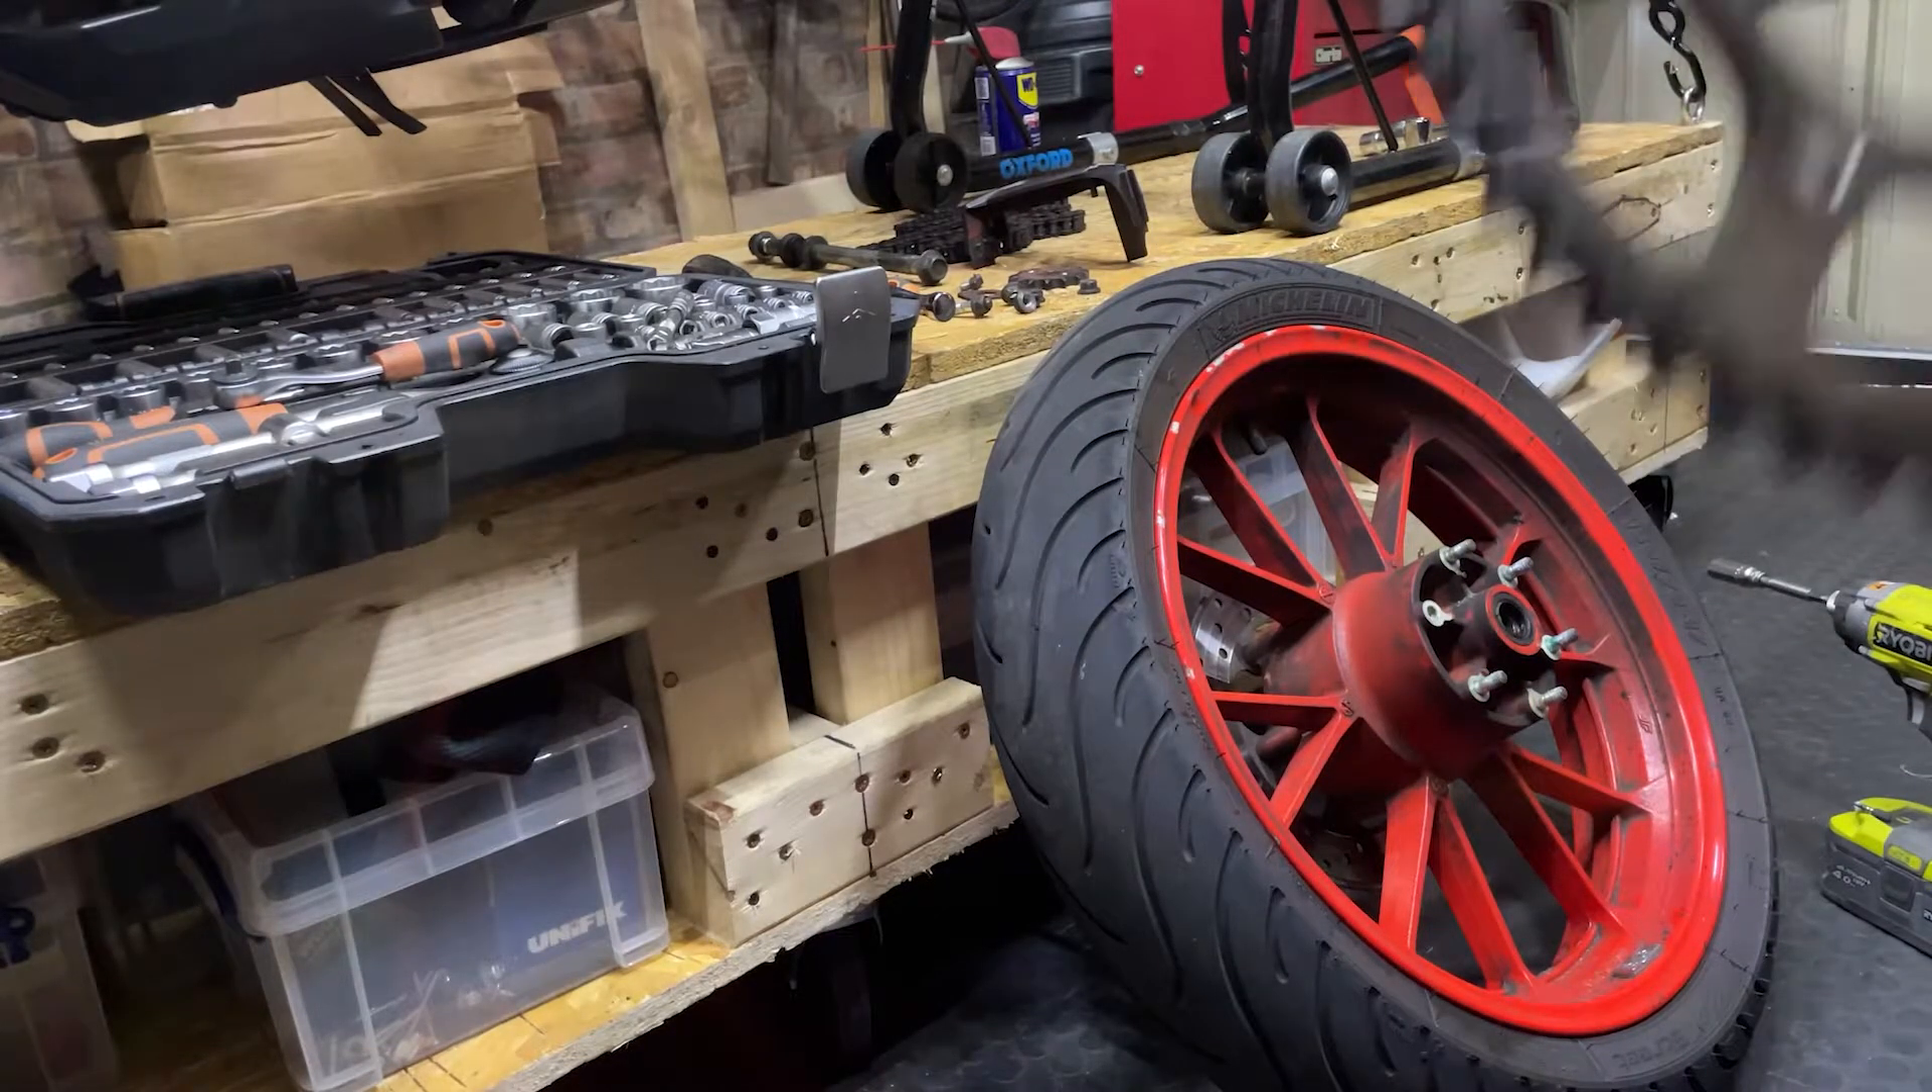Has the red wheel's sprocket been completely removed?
Yes.